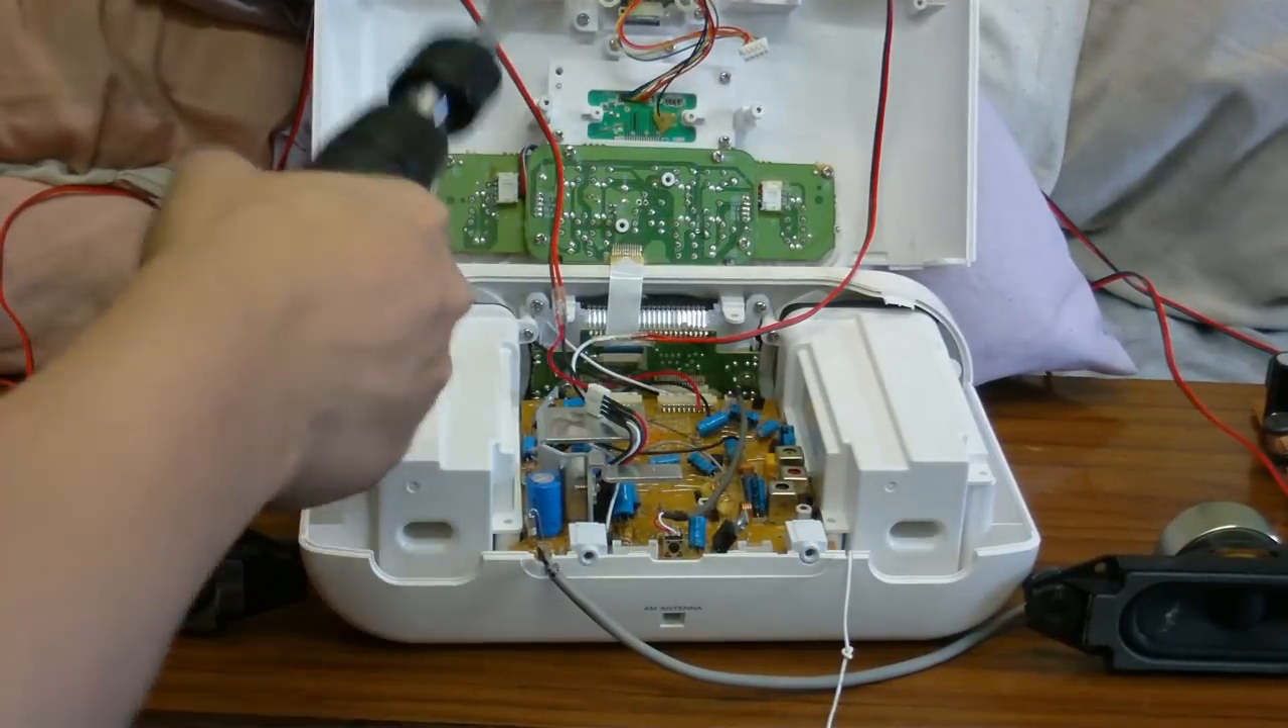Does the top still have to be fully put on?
Yes.